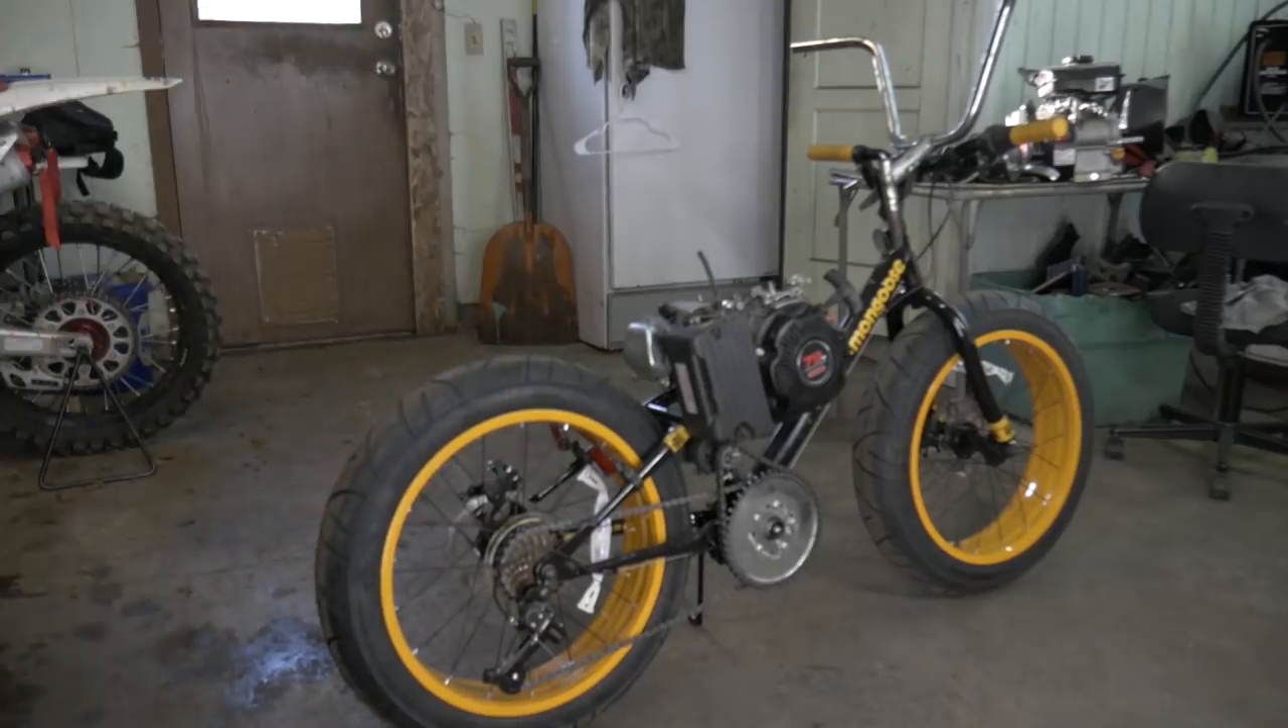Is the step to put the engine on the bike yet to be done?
No.